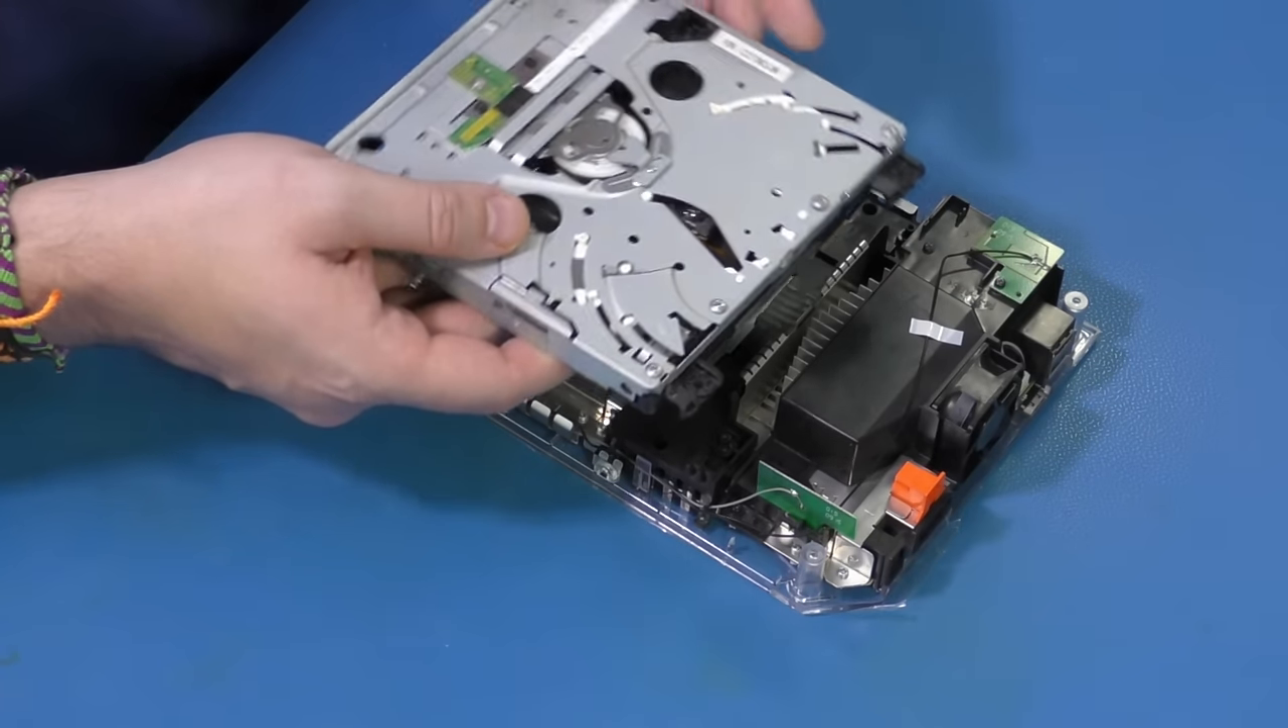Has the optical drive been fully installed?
No.